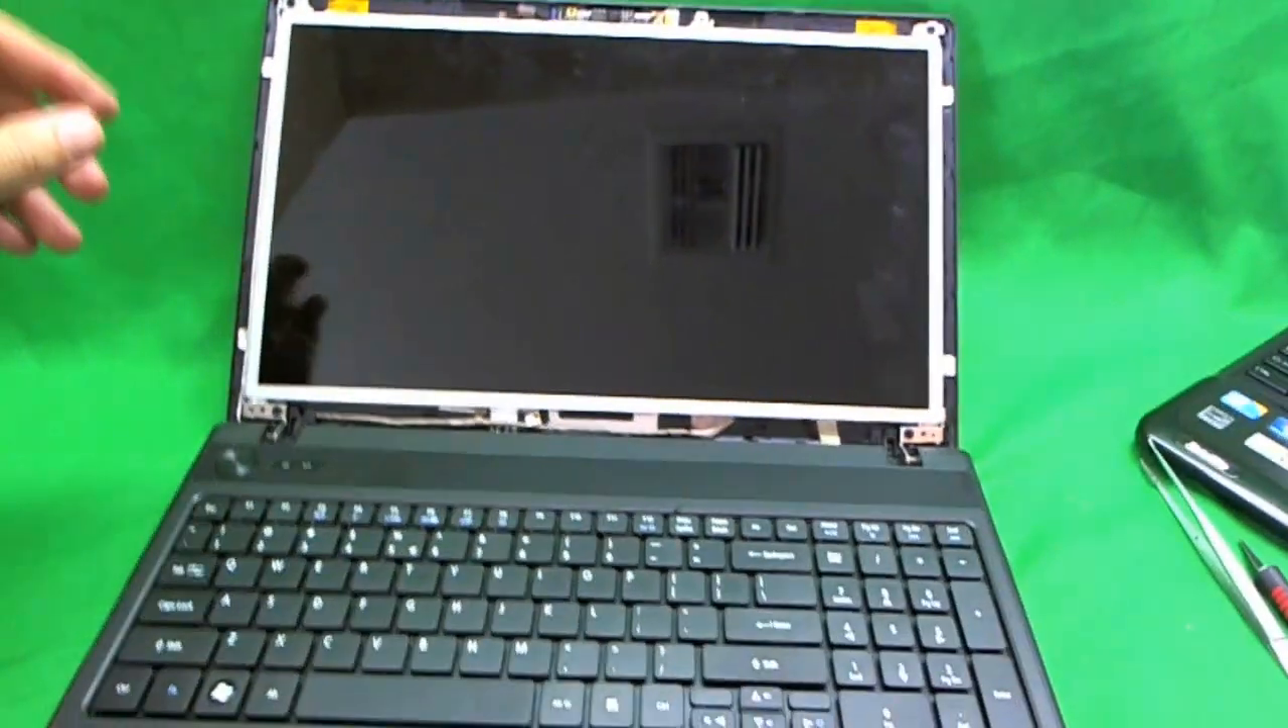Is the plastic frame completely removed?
Yes.